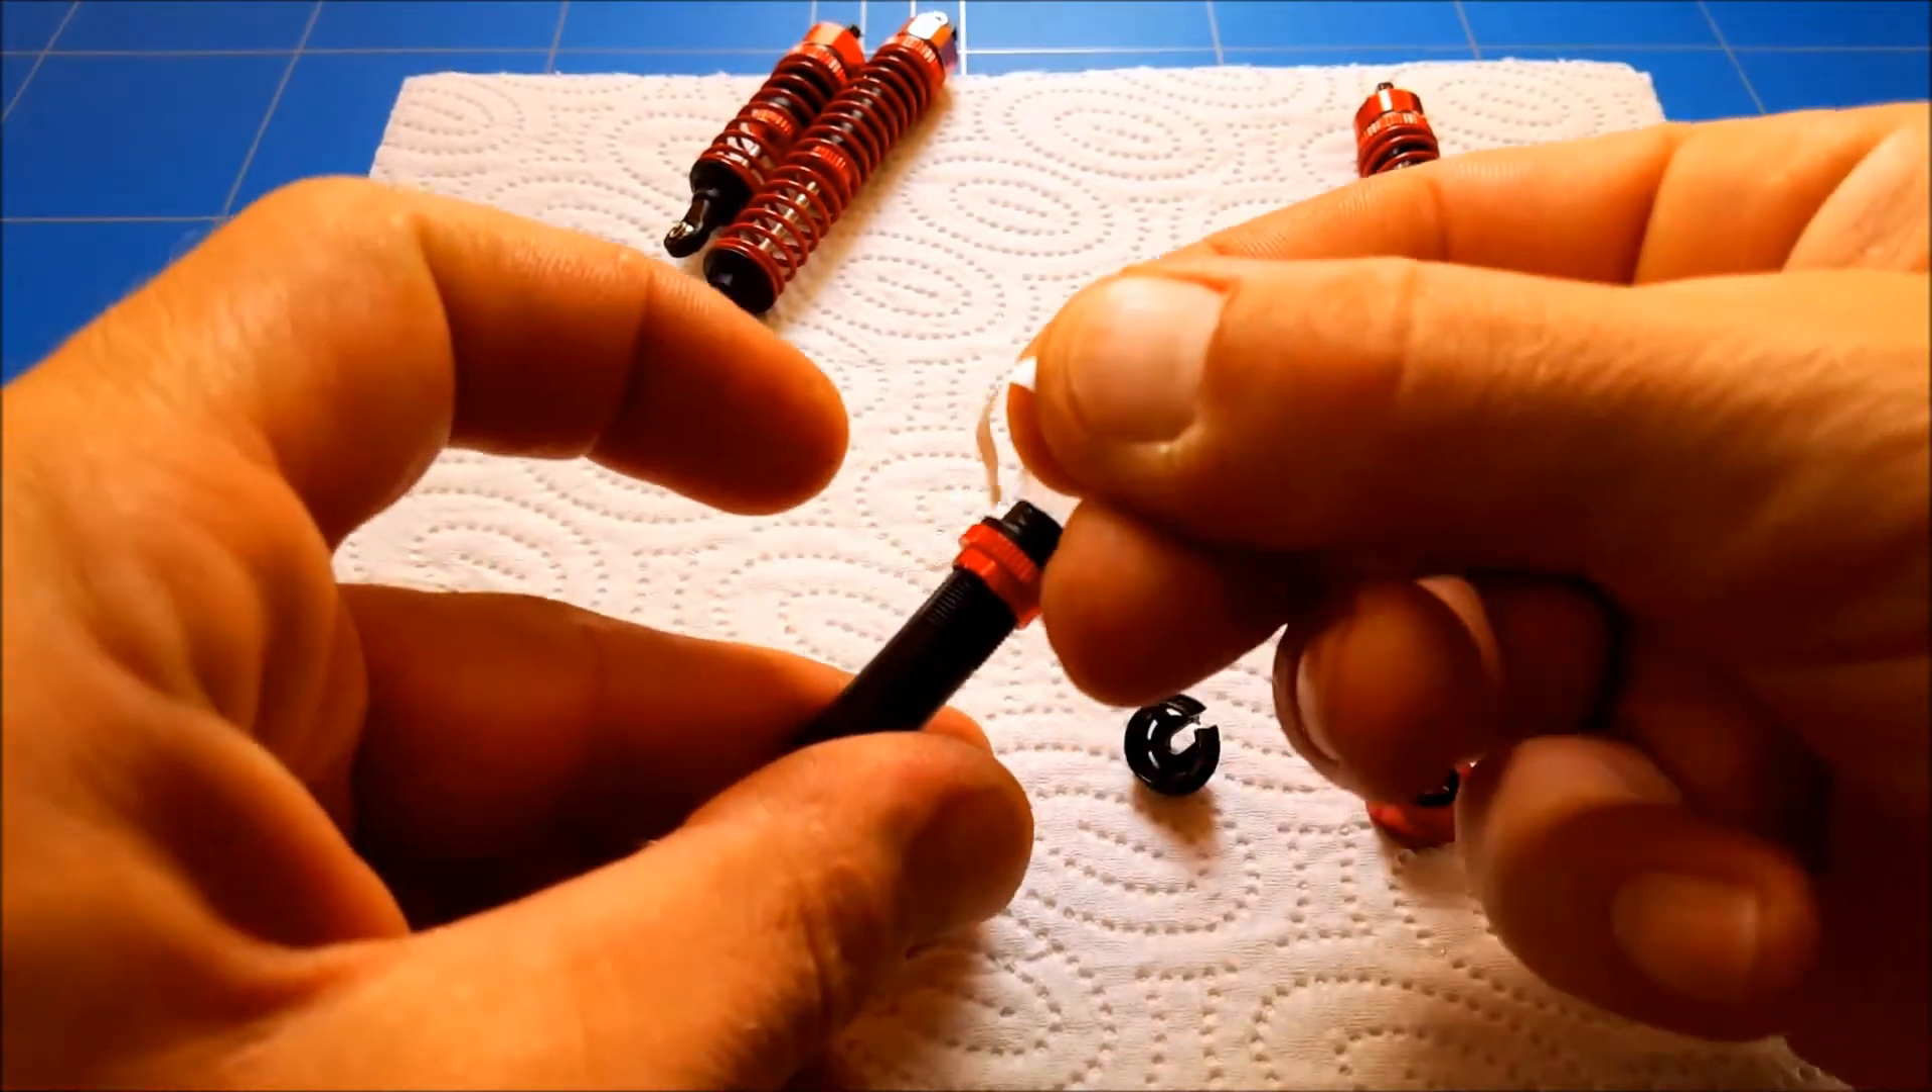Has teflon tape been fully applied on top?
No.